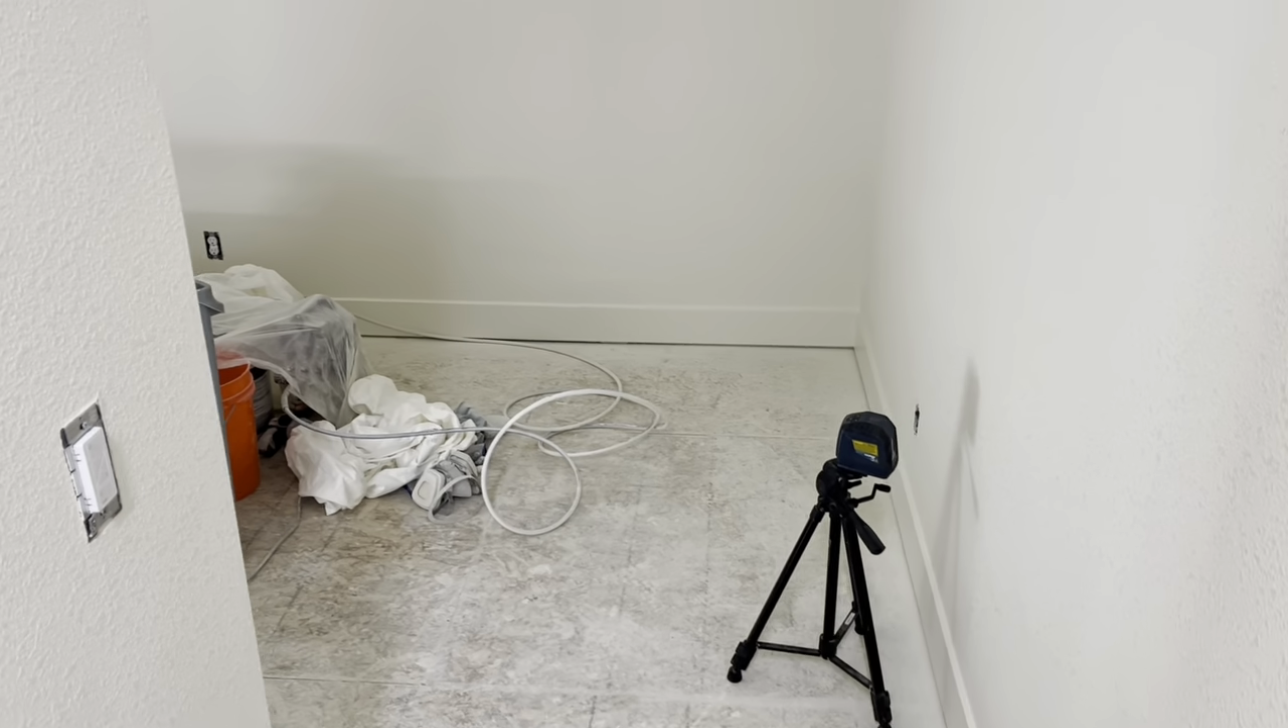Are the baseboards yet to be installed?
No.